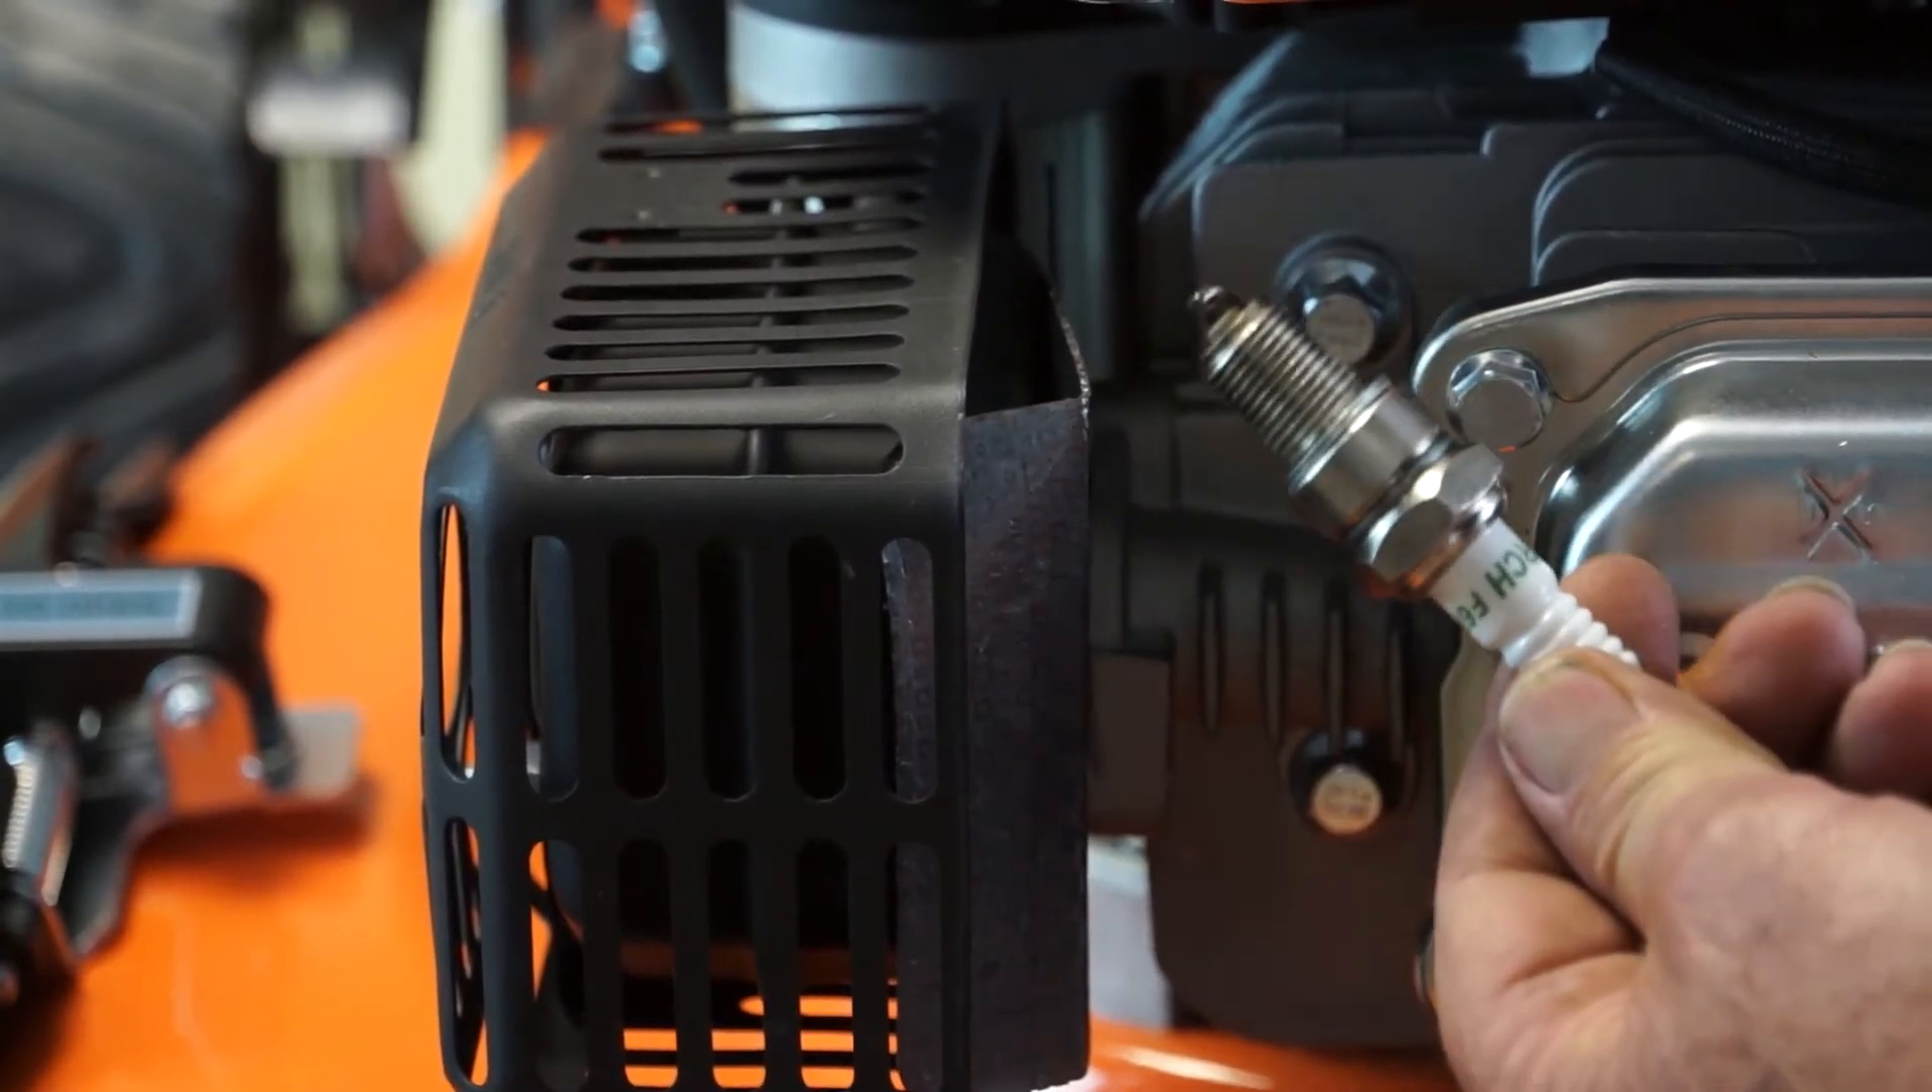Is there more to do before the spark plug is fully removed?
No.